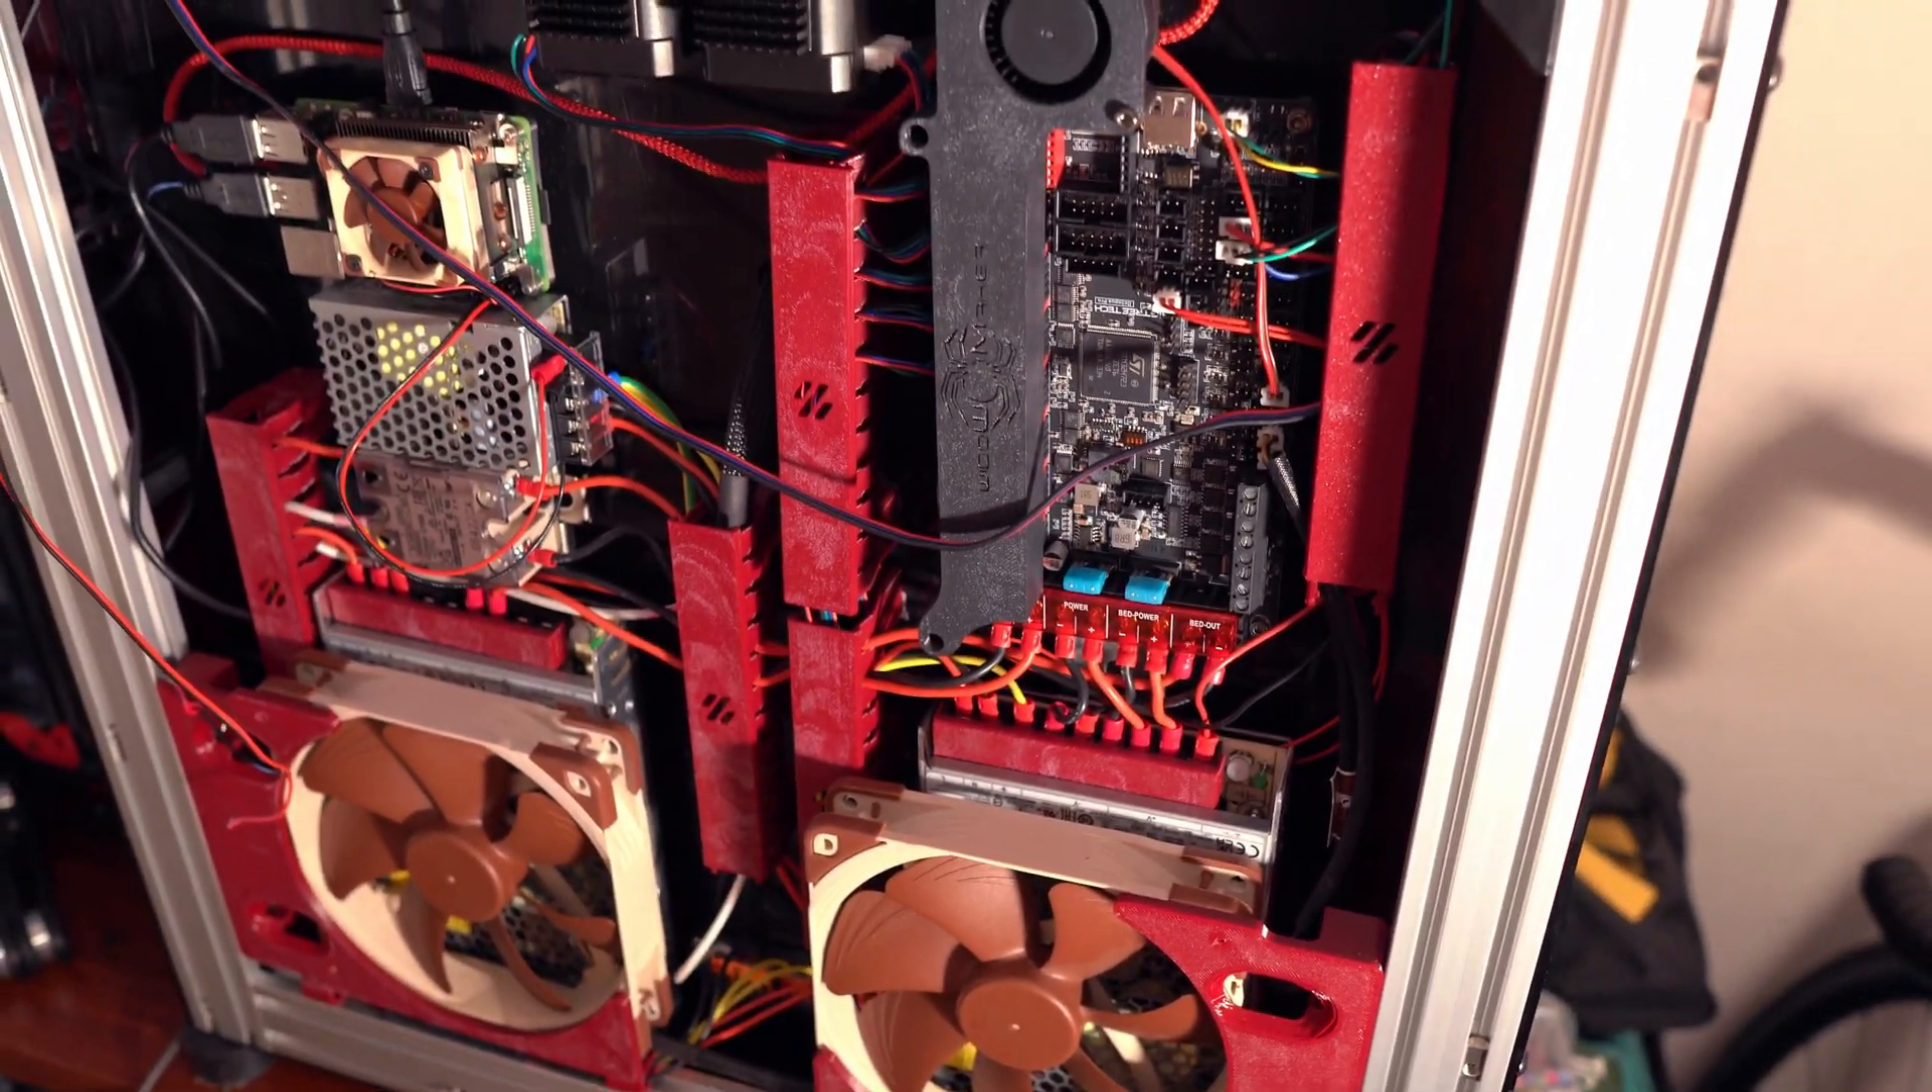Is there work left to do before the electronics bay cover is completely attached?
Yes.